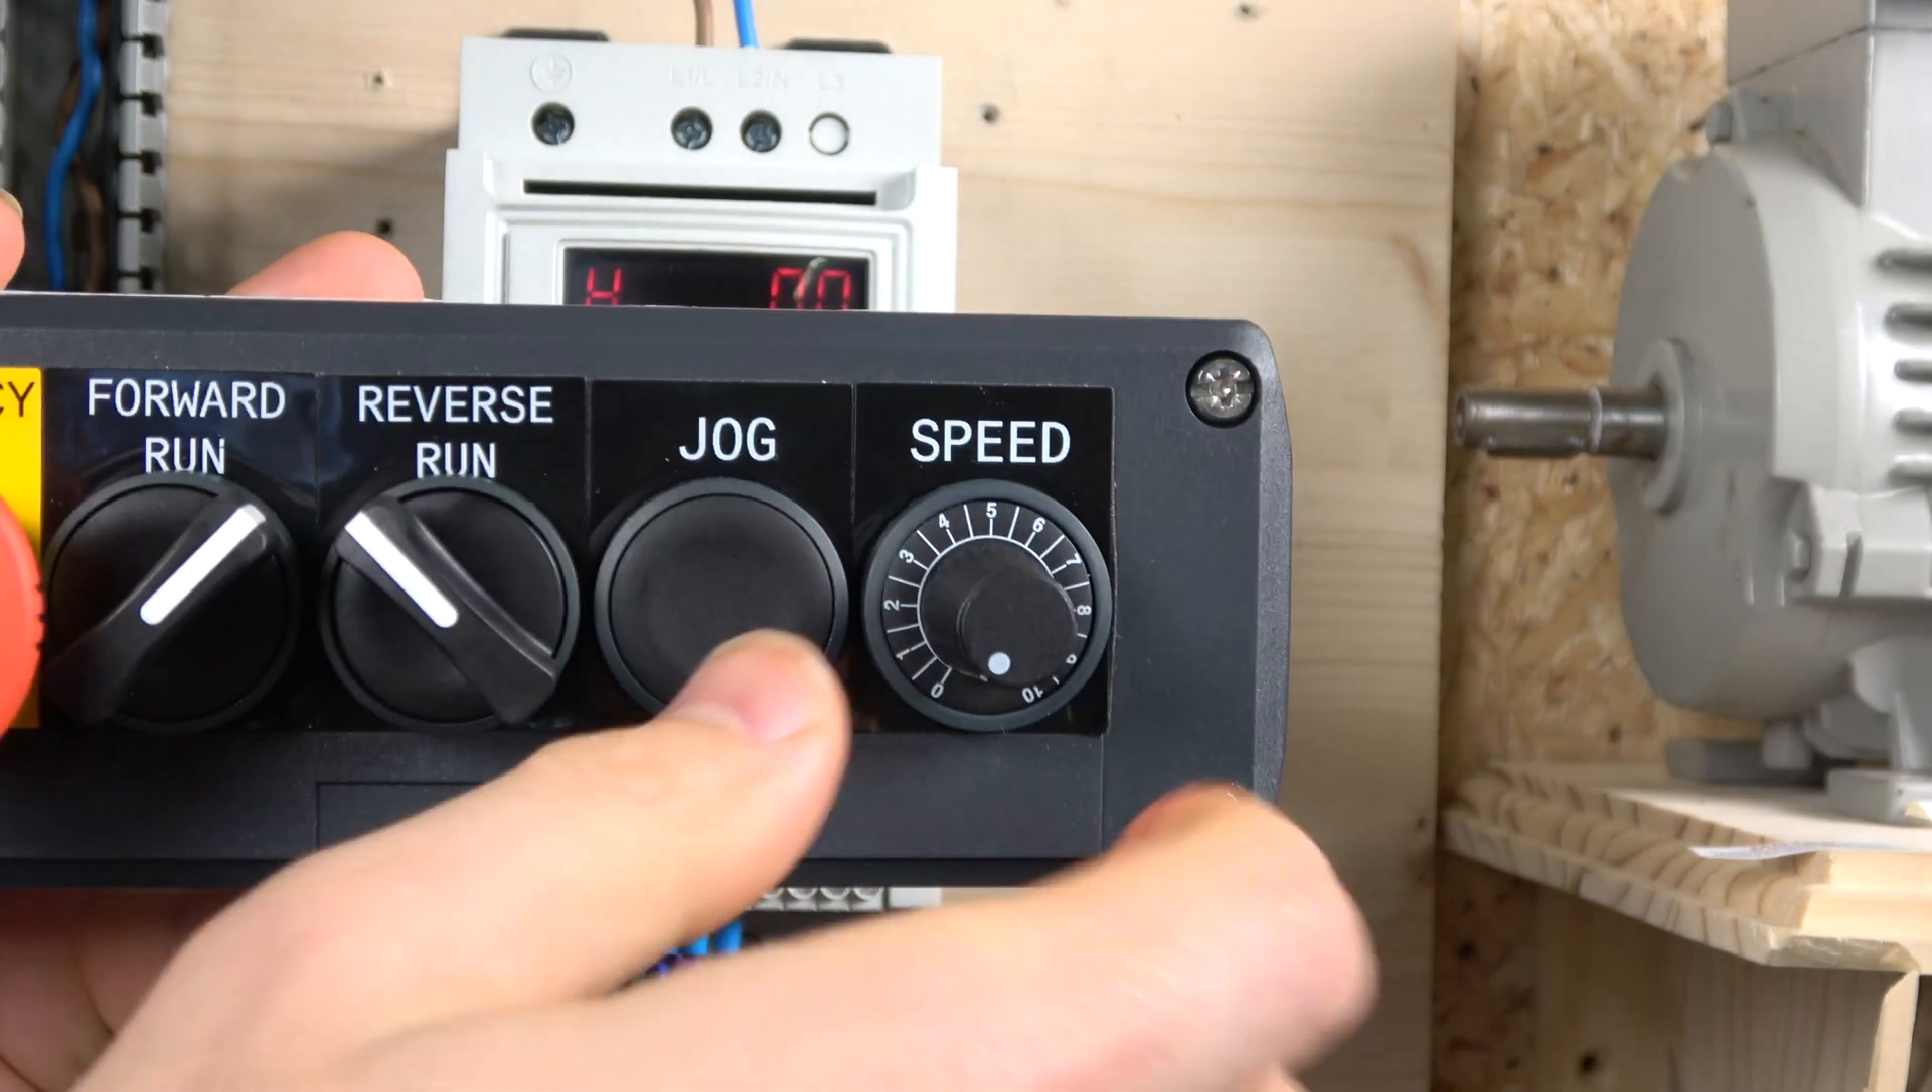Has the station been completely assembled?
Yes.